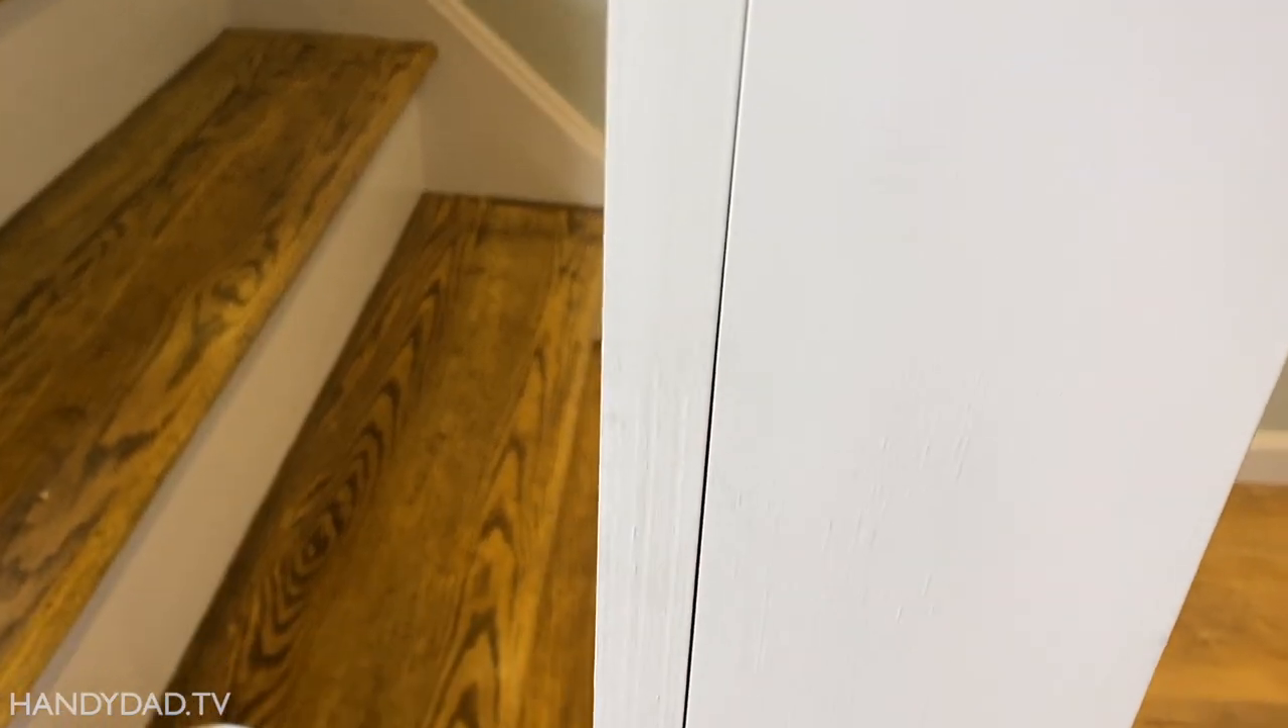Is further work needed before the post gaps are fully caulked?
Yes.